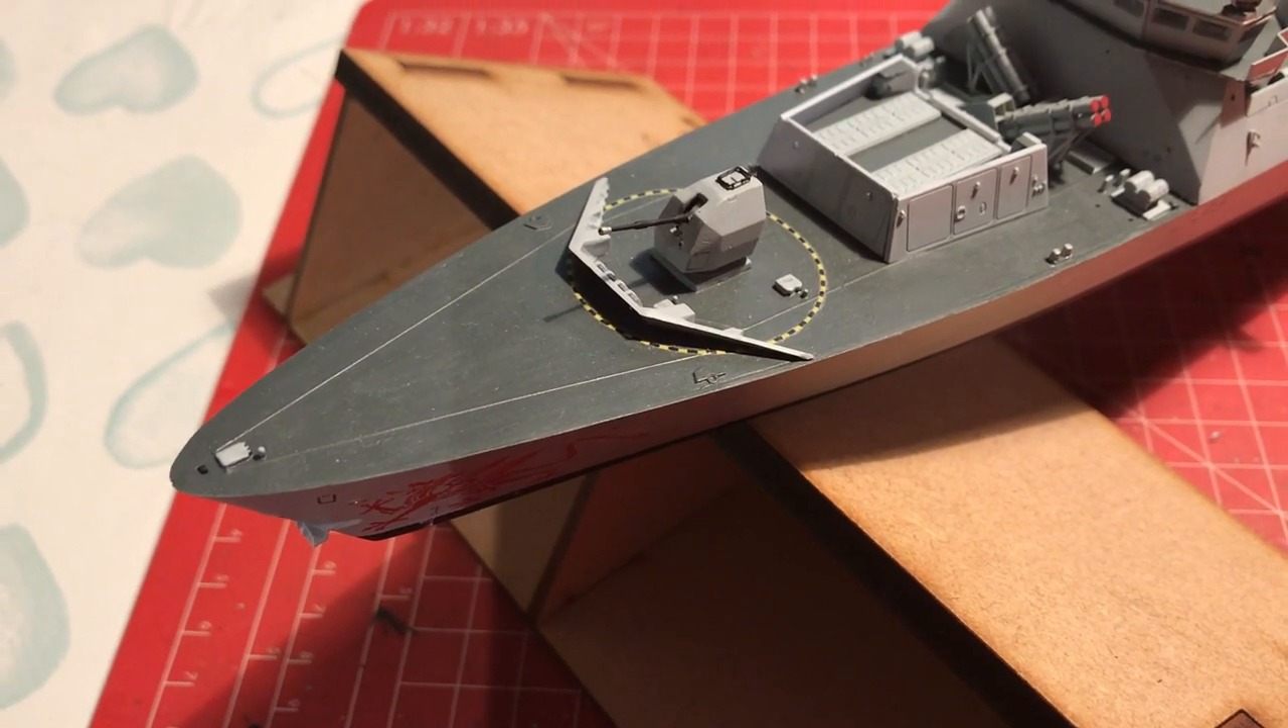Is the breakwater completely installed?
Yes.